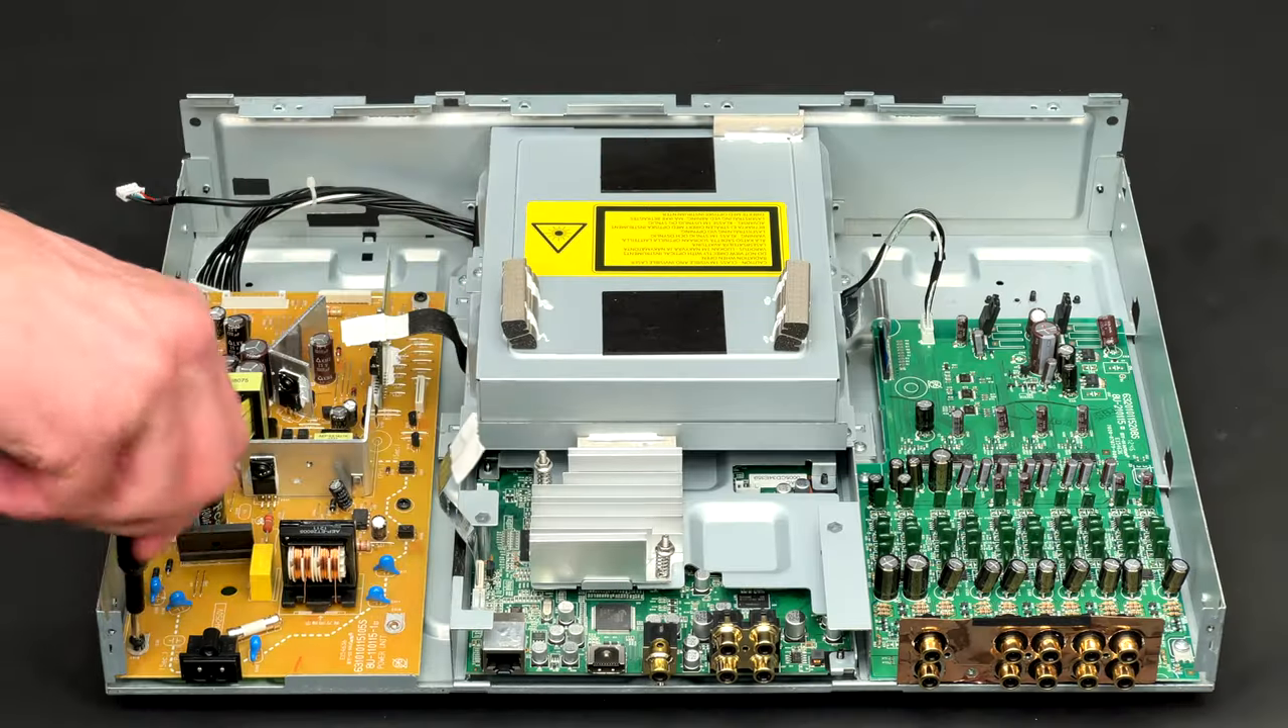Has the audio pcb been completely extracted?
No.